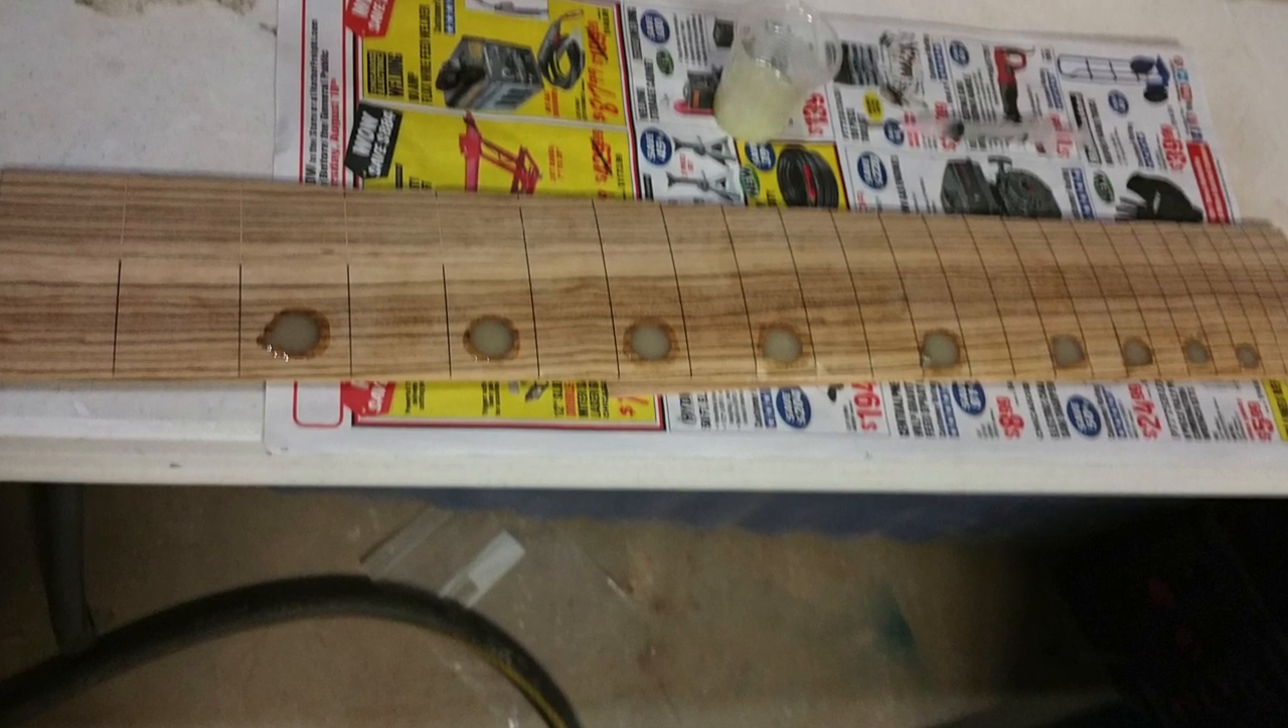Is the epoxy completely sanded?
No.